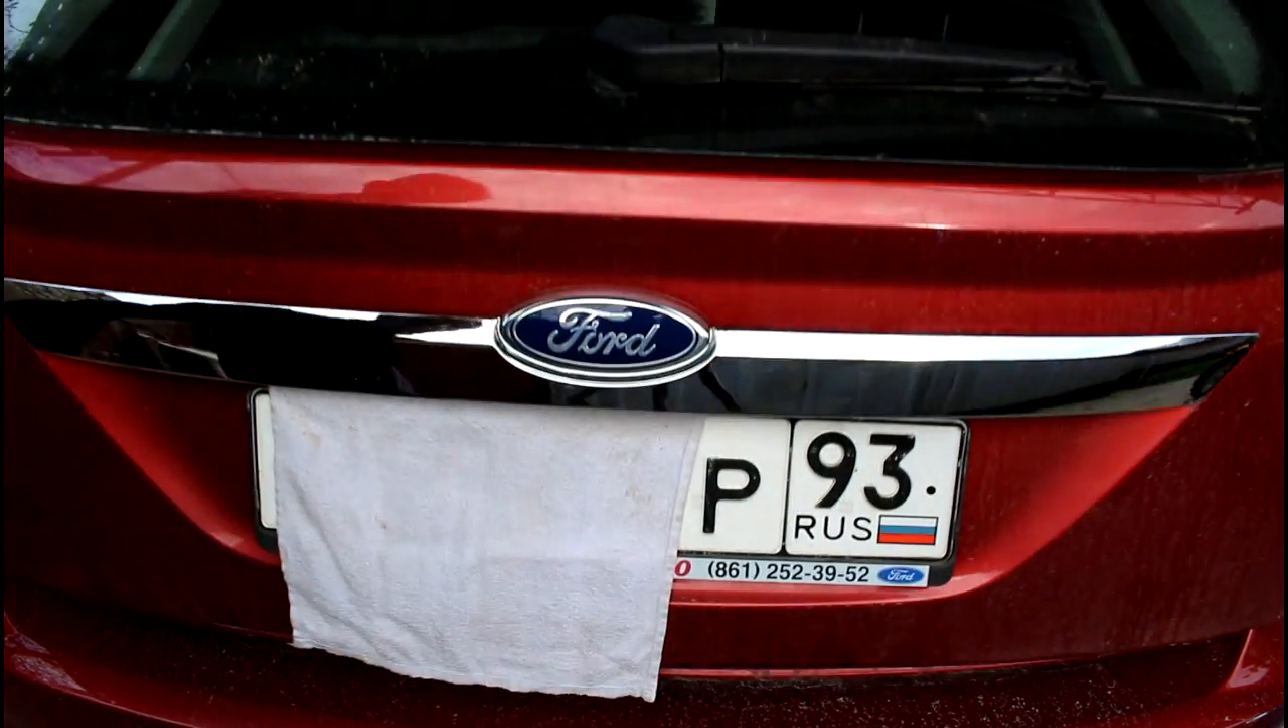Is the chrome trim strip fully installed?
Yes.